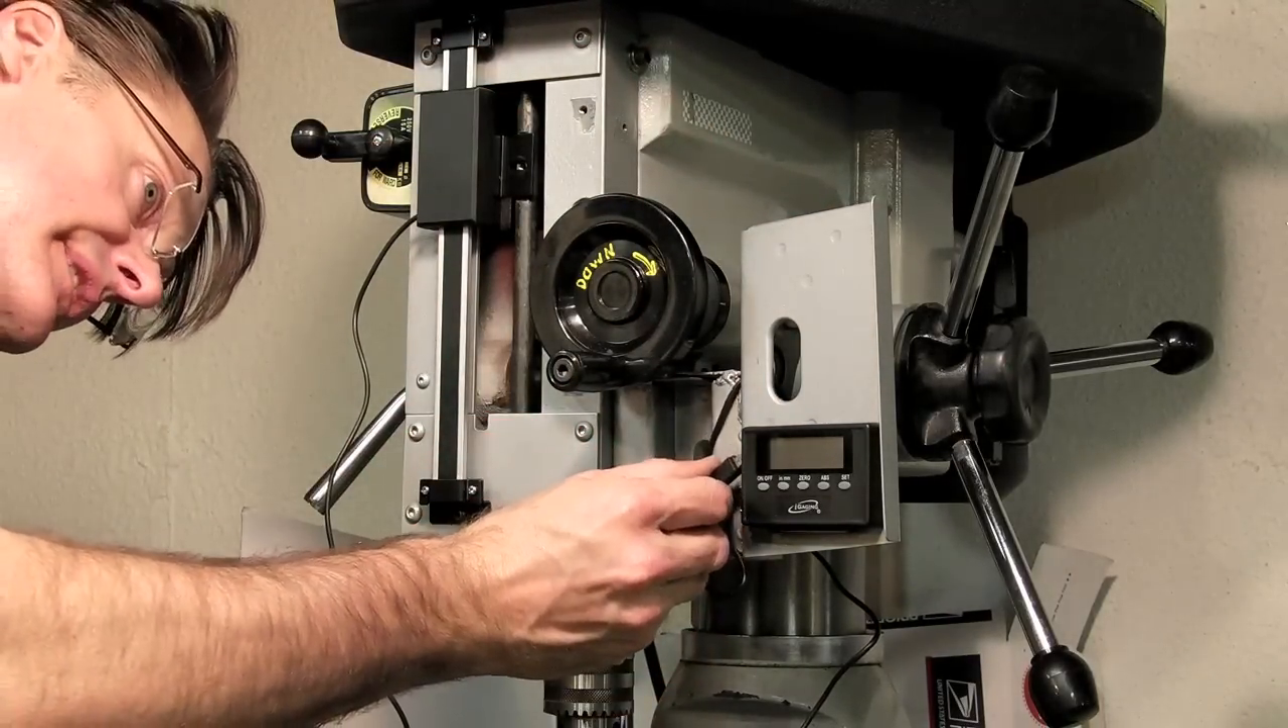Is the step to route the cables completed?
No.